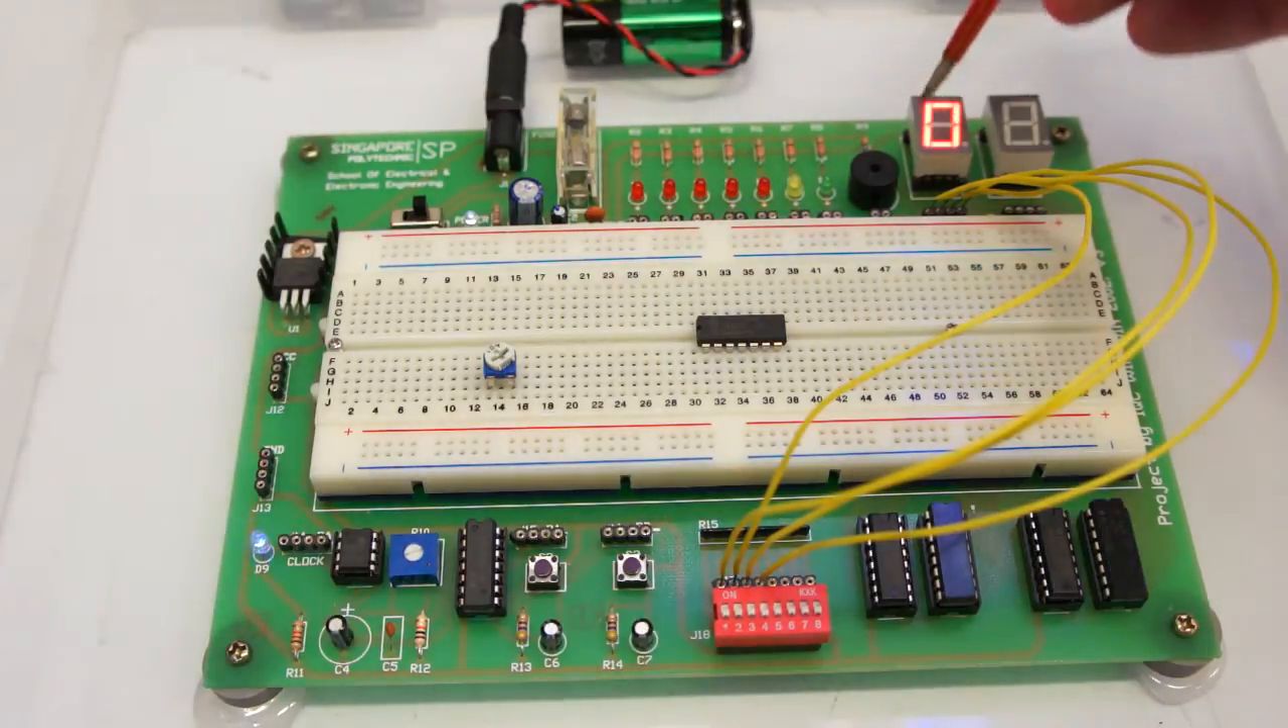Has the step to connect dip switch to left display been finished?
Yes.